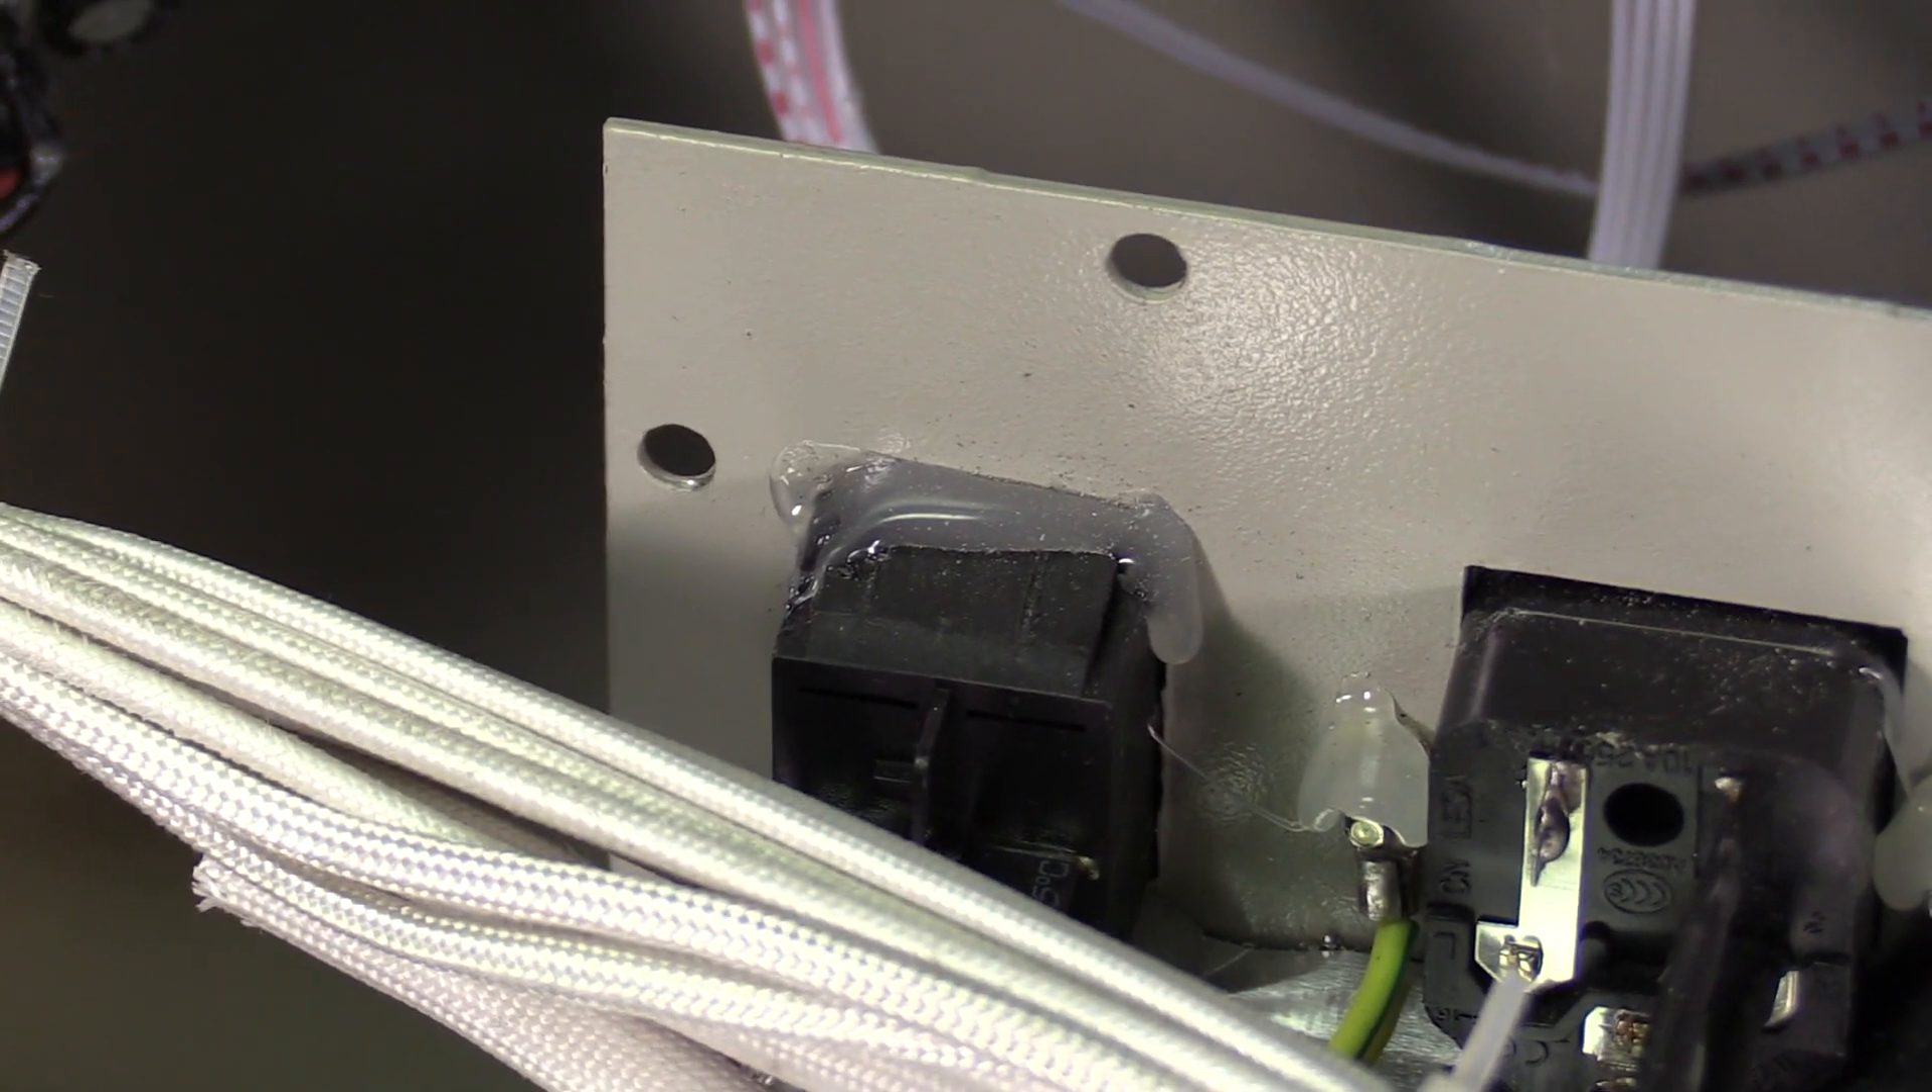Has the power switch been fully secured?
Yes.